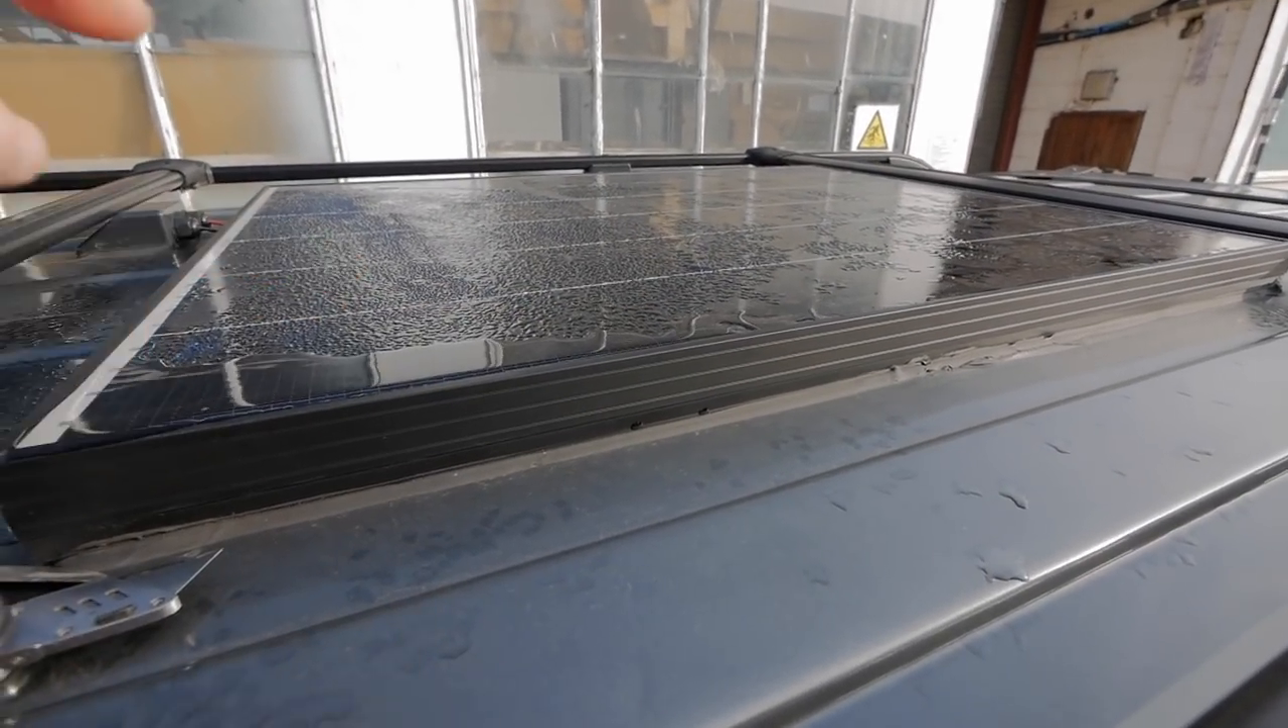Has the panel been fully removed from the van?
No.